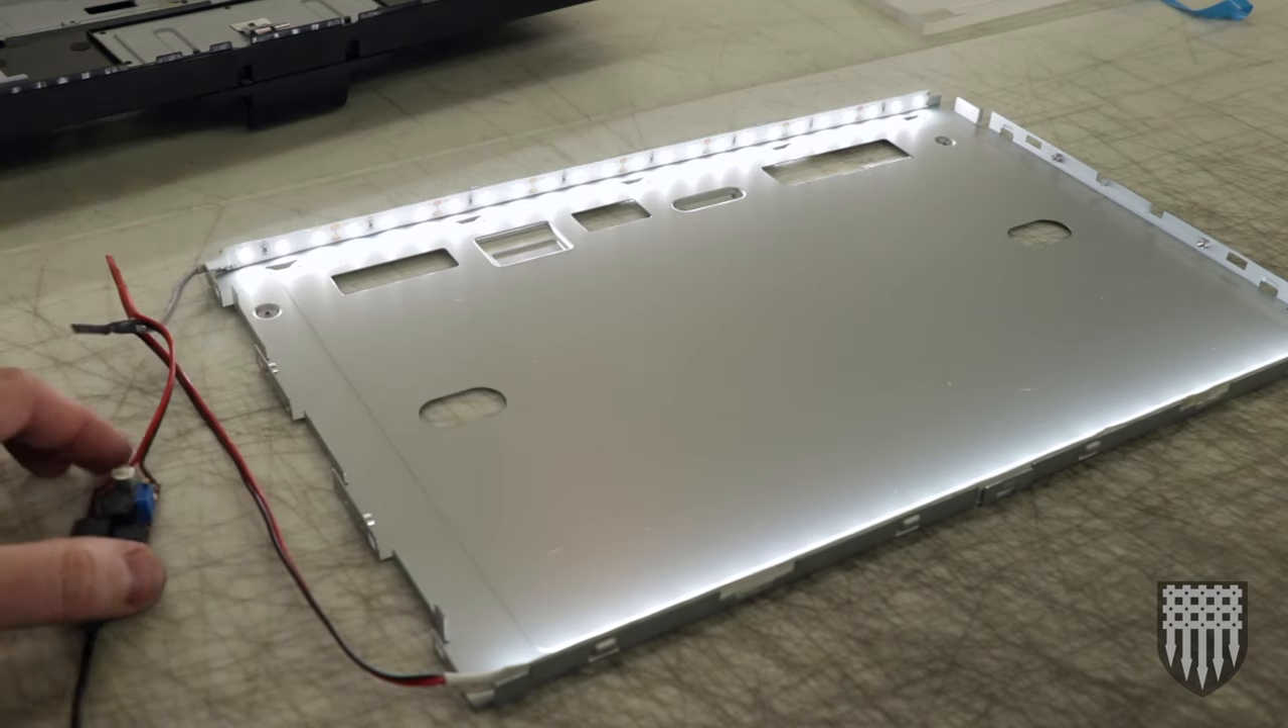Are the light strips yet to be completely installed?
No.